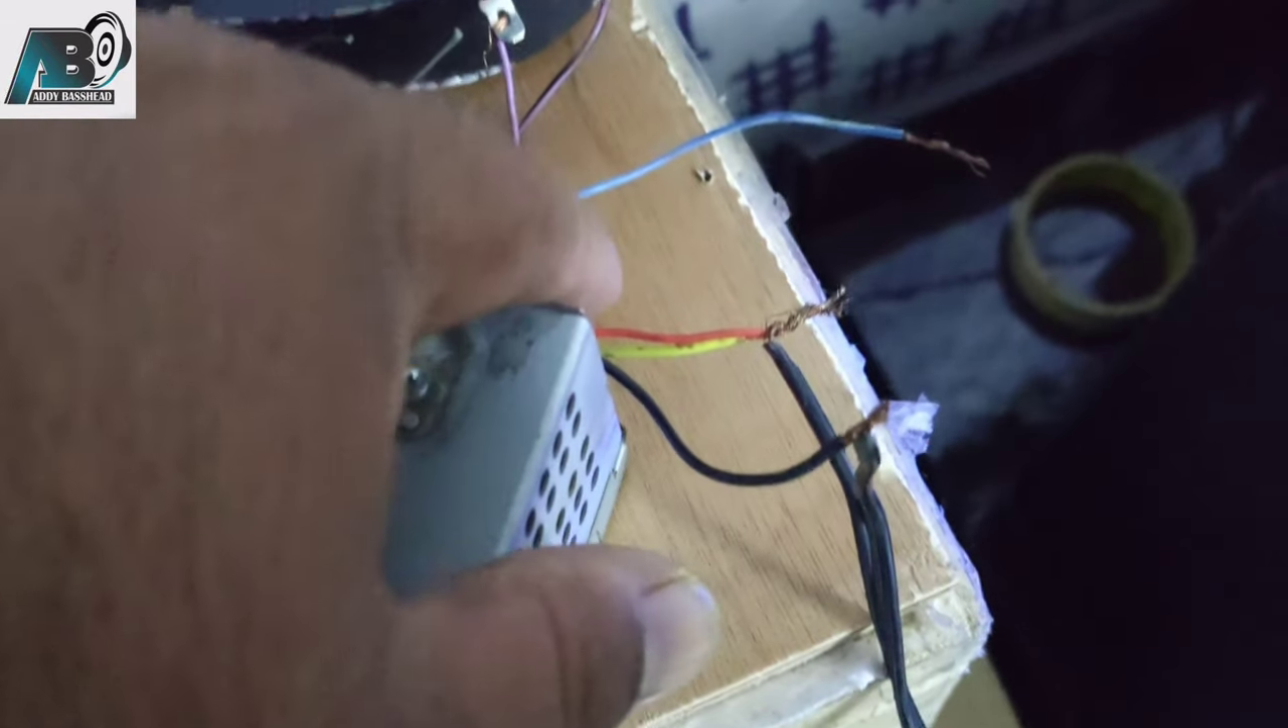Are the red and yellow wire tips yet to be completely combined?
No.